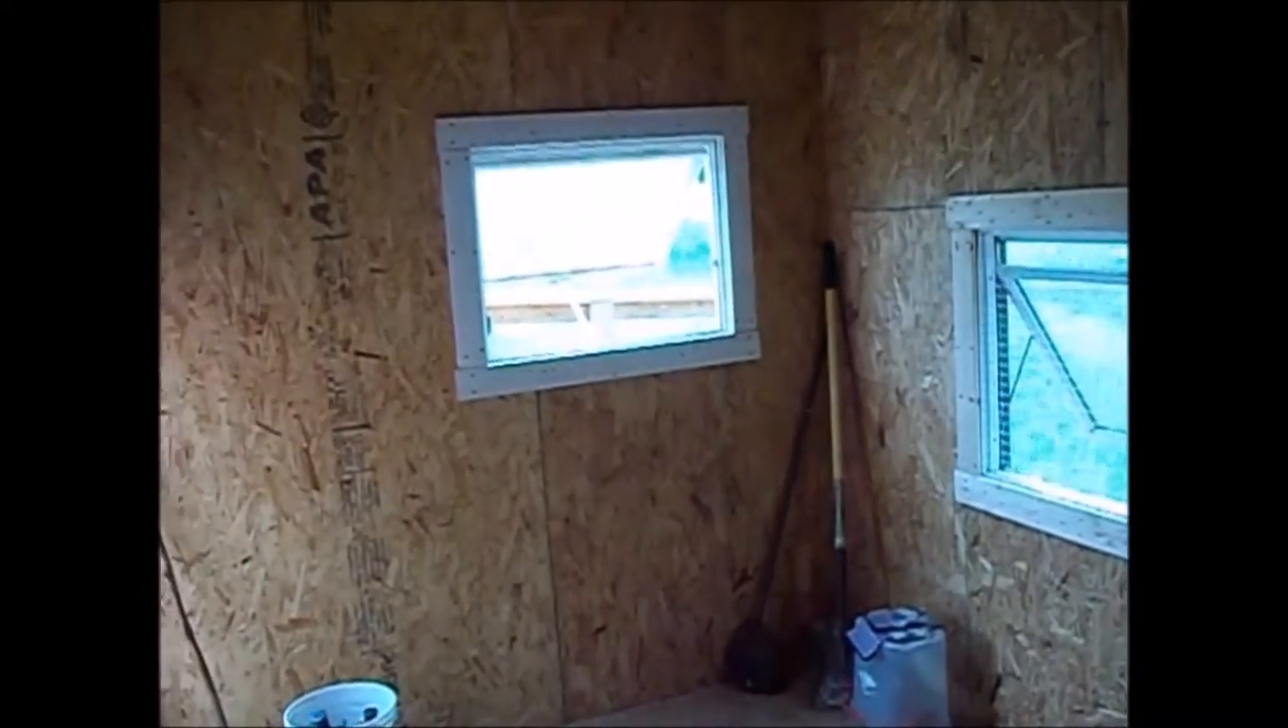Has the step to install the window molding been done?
Yes.